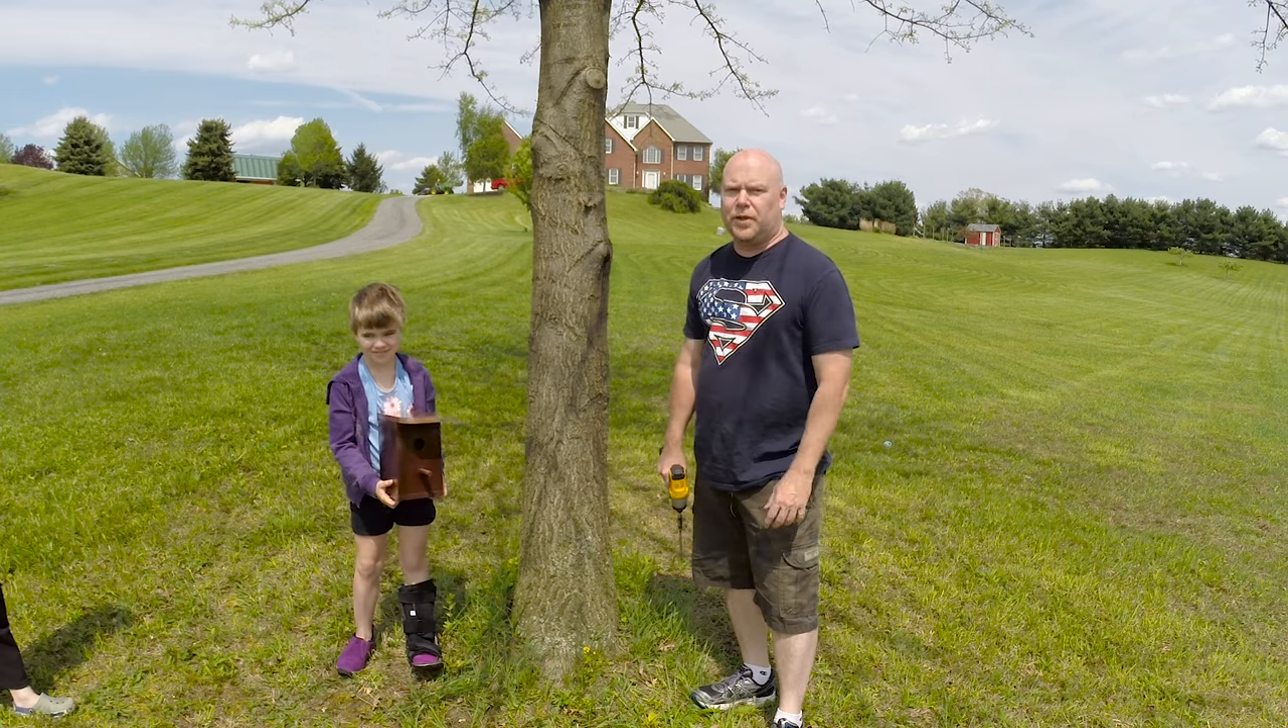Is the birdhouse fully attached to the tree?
No.